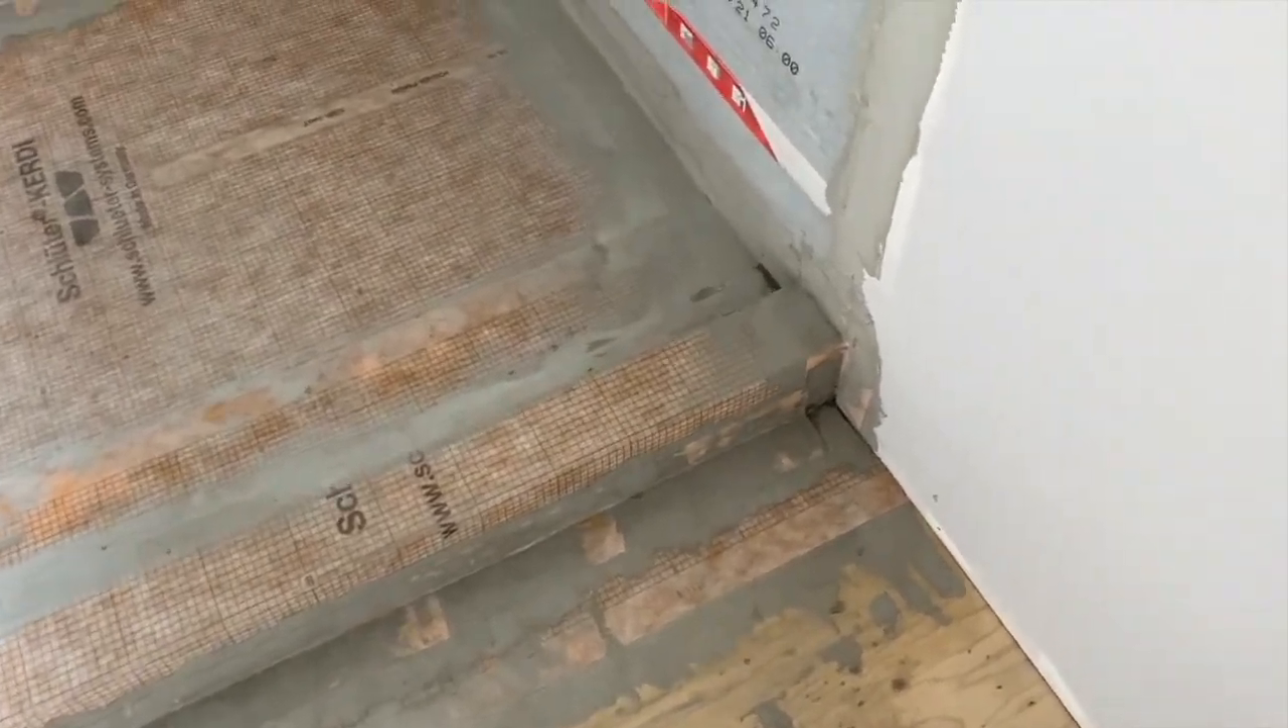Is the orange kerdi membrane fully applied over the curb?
Yes.